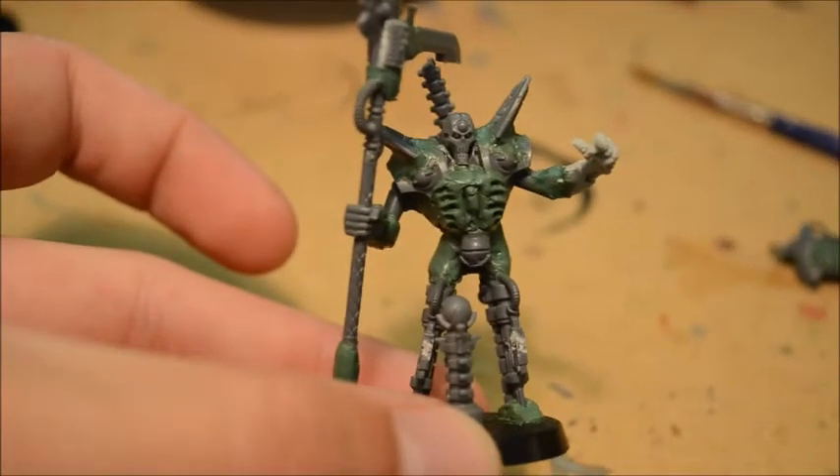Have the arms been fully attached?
Yes.